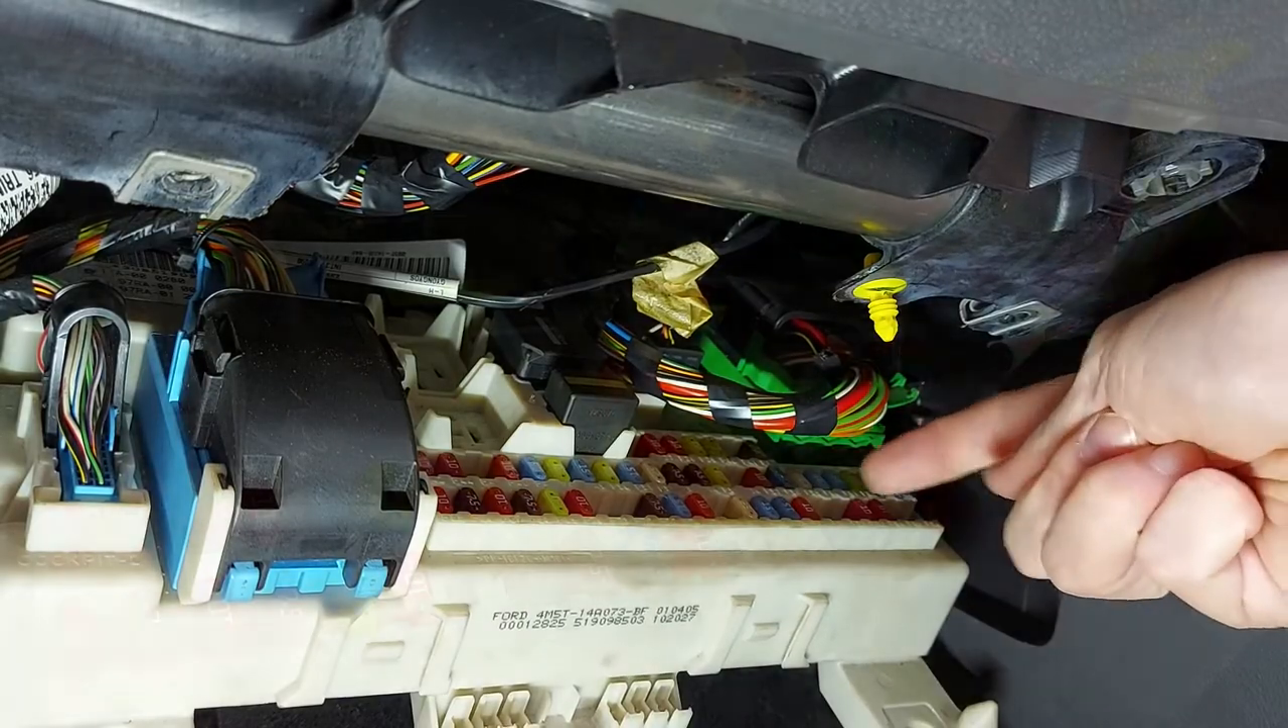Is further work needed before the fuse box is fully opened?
No.